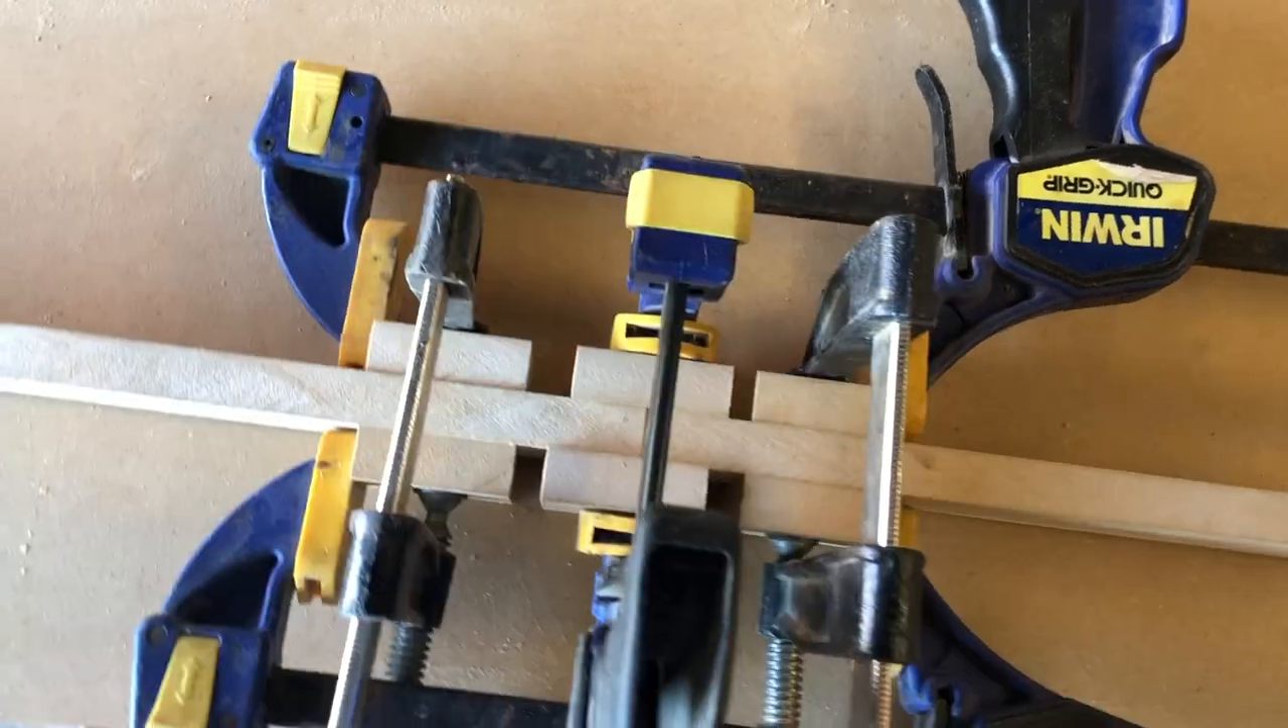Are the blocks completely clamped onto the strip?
Yes.